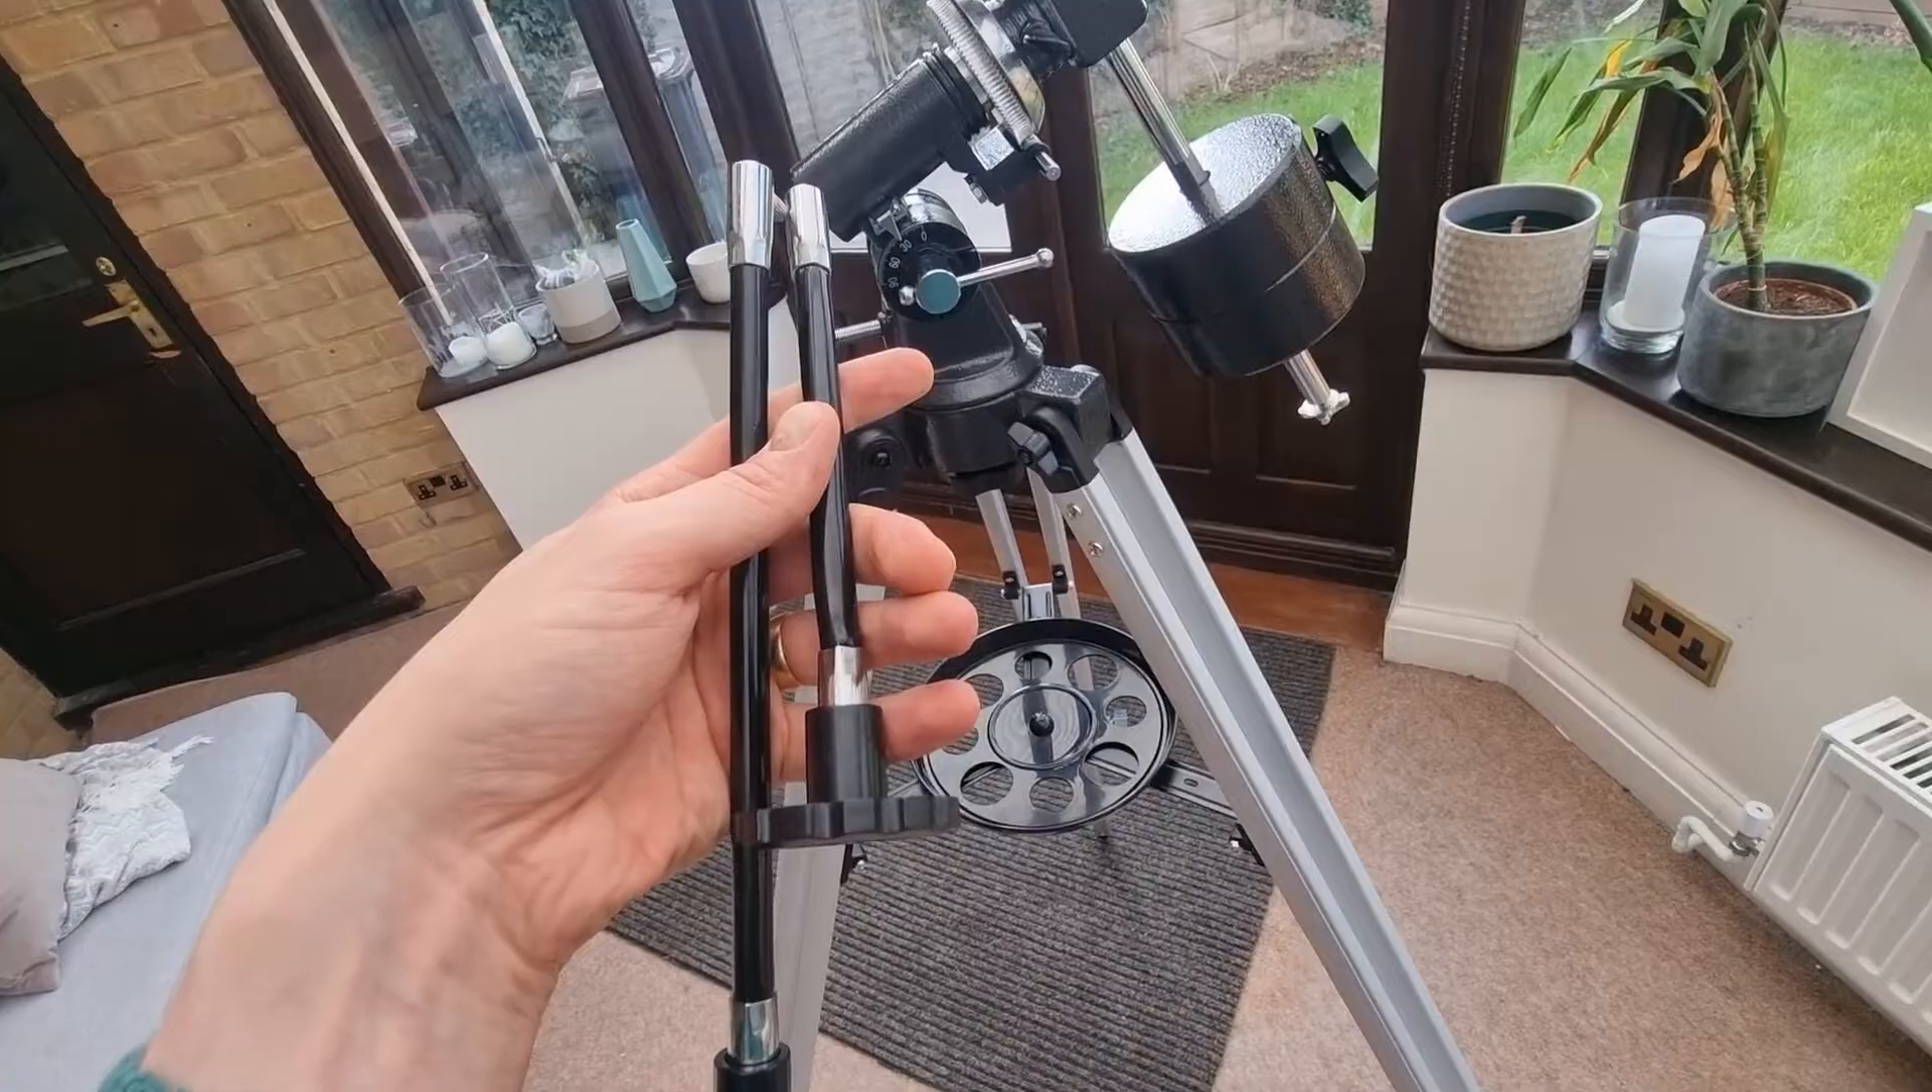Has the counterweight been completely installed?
Yes.